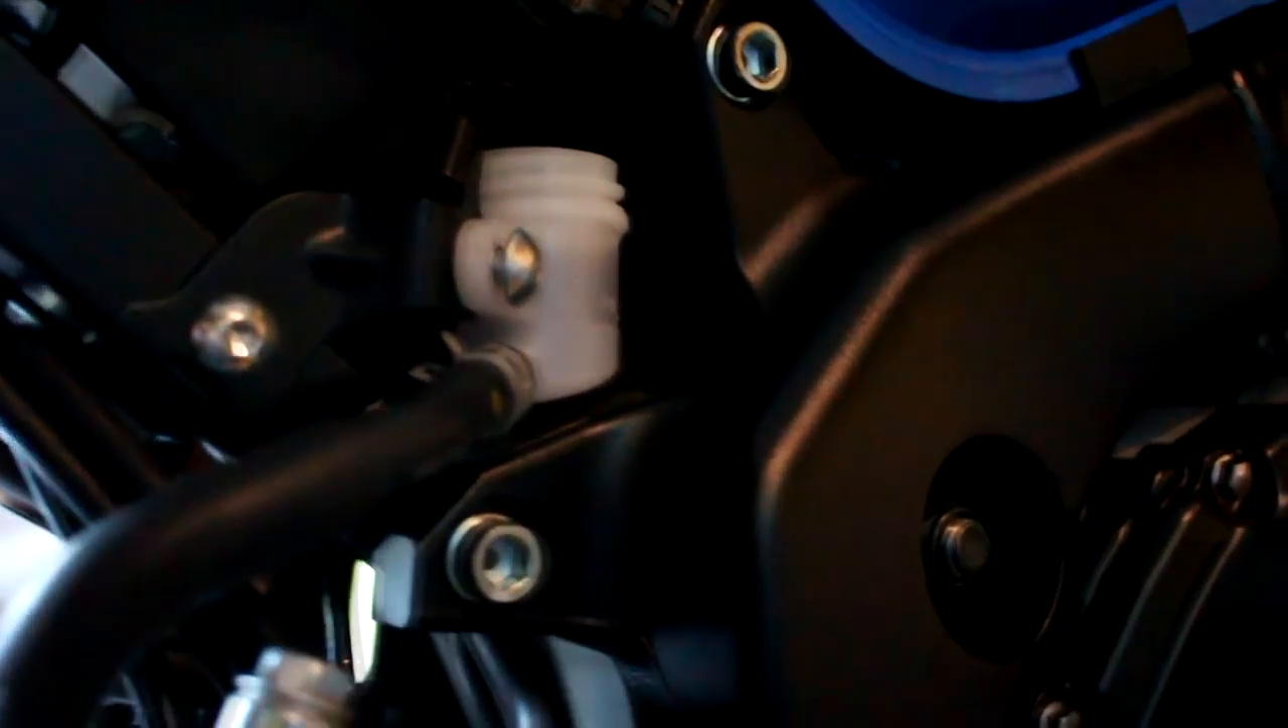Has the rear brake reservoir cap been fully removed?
Yes.